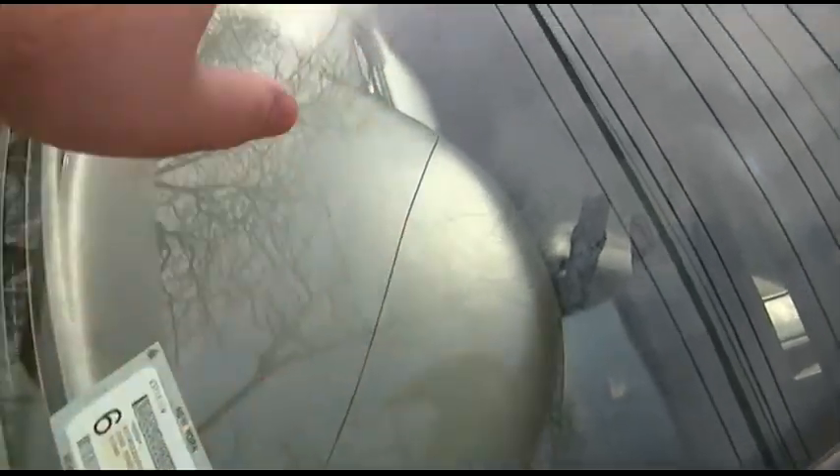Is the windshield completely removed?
No.